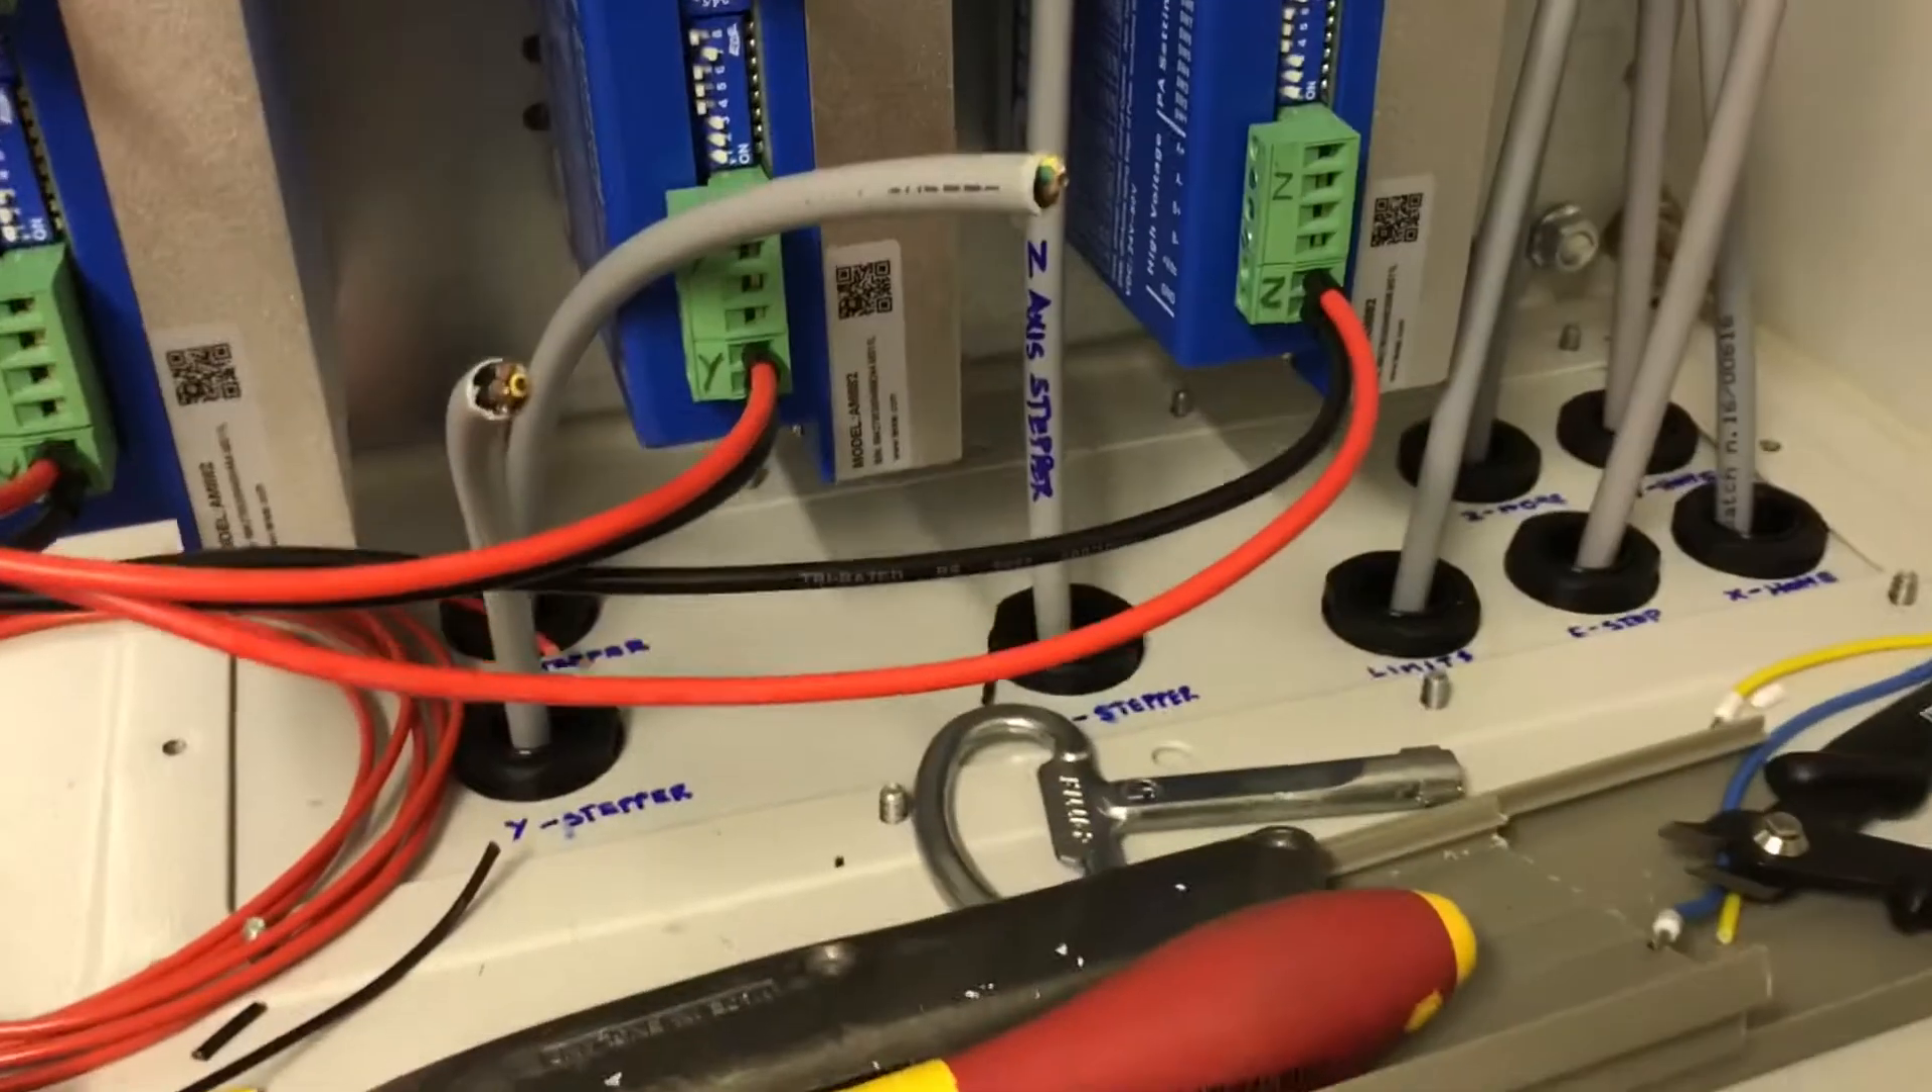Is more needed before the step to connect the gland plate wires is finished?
Yes.